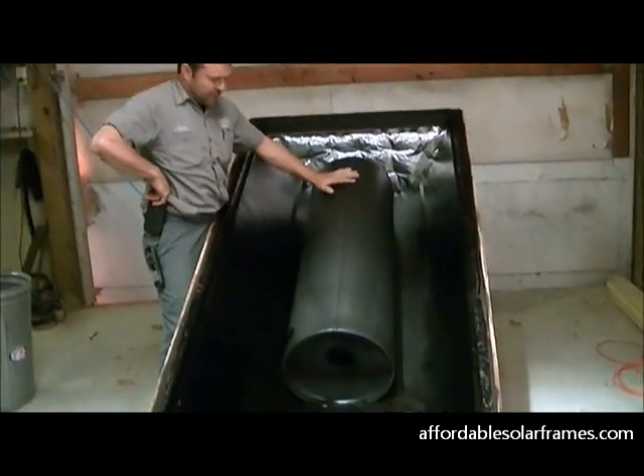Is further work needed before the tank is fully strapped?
Yes.